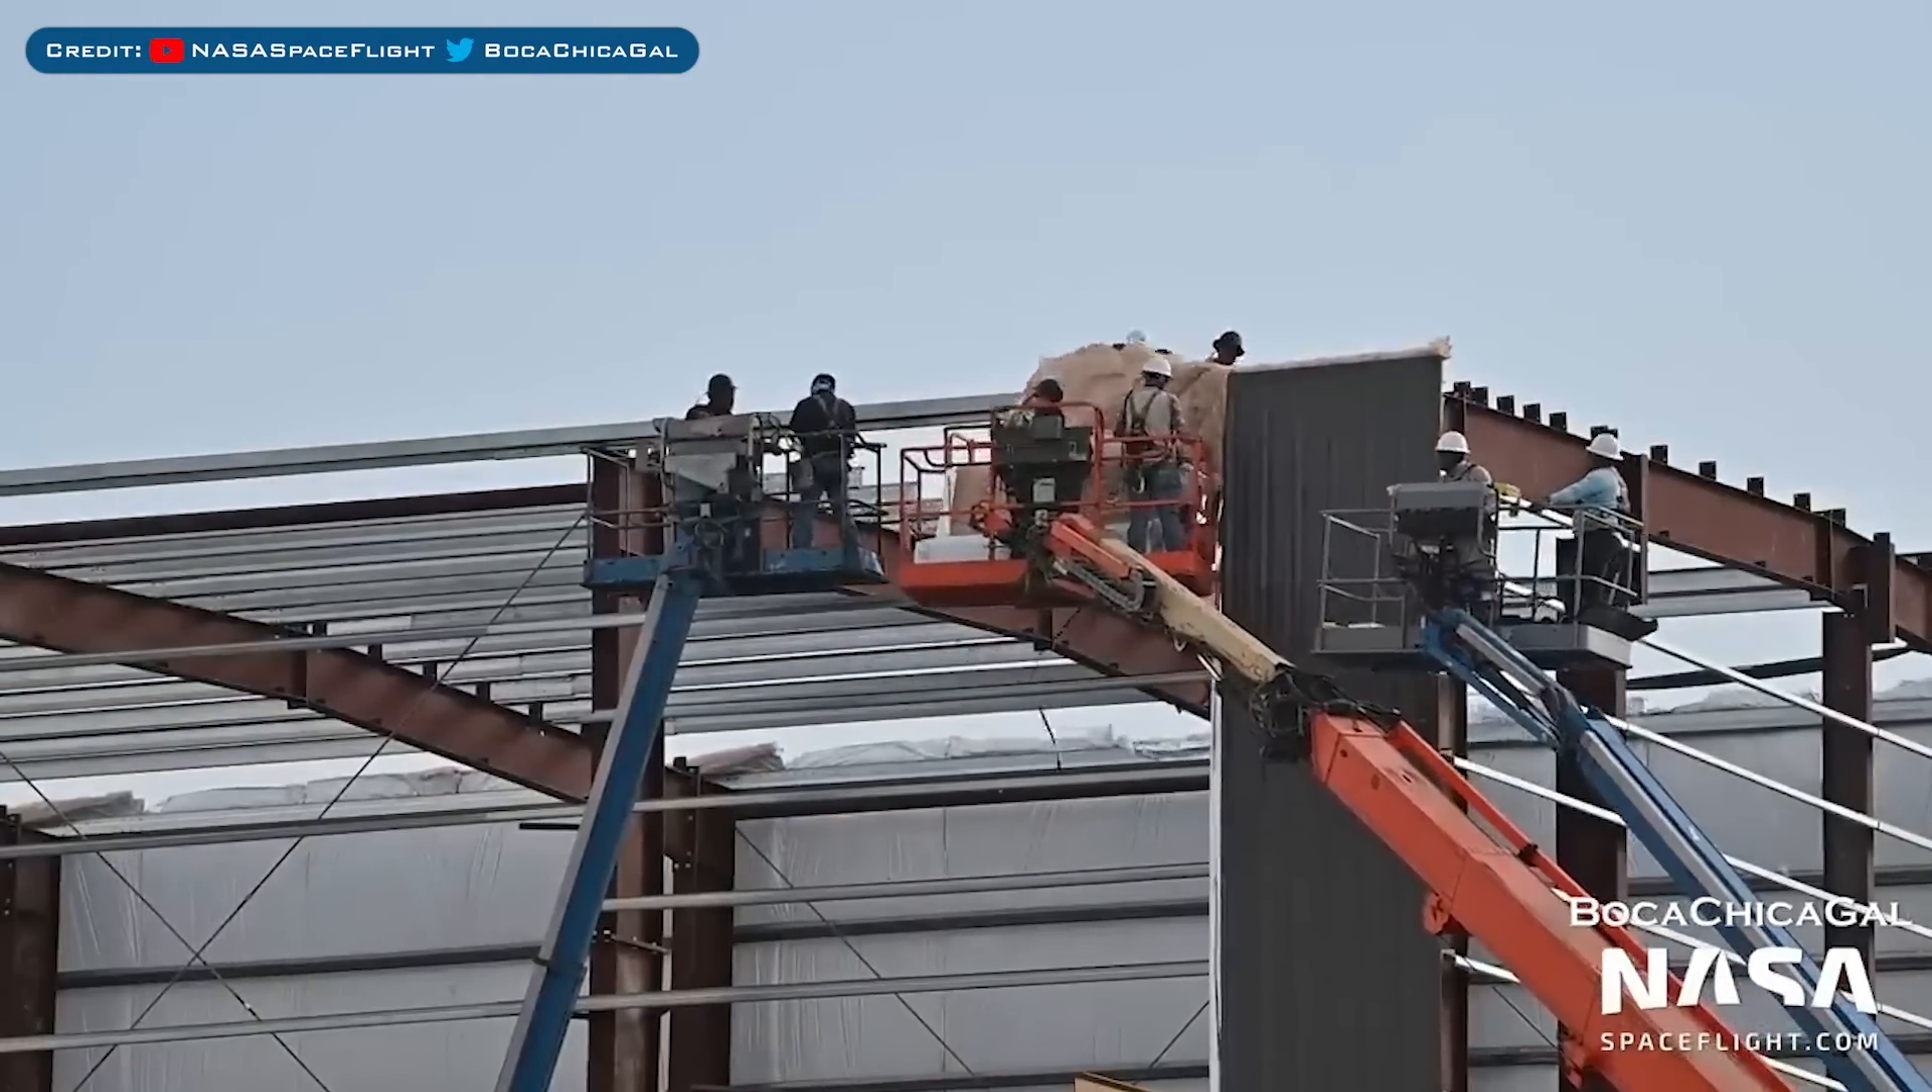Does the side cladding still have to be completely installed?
Yes.